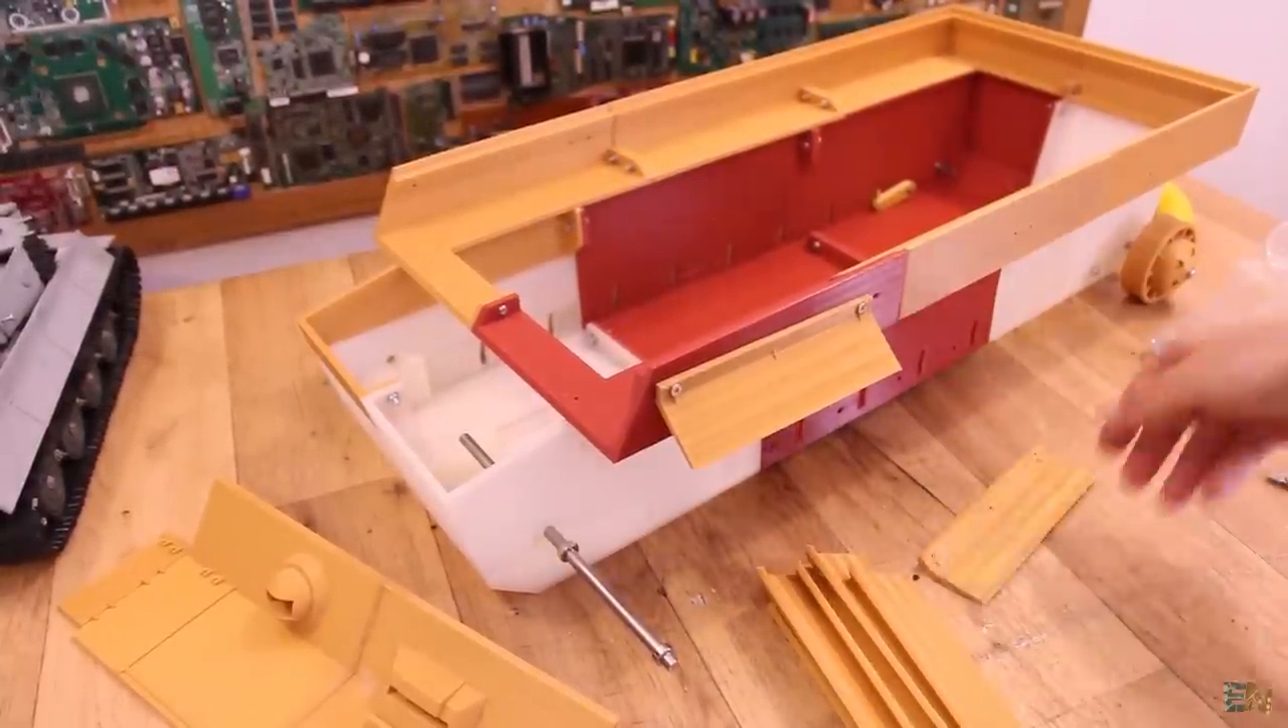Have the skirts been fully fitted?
No.